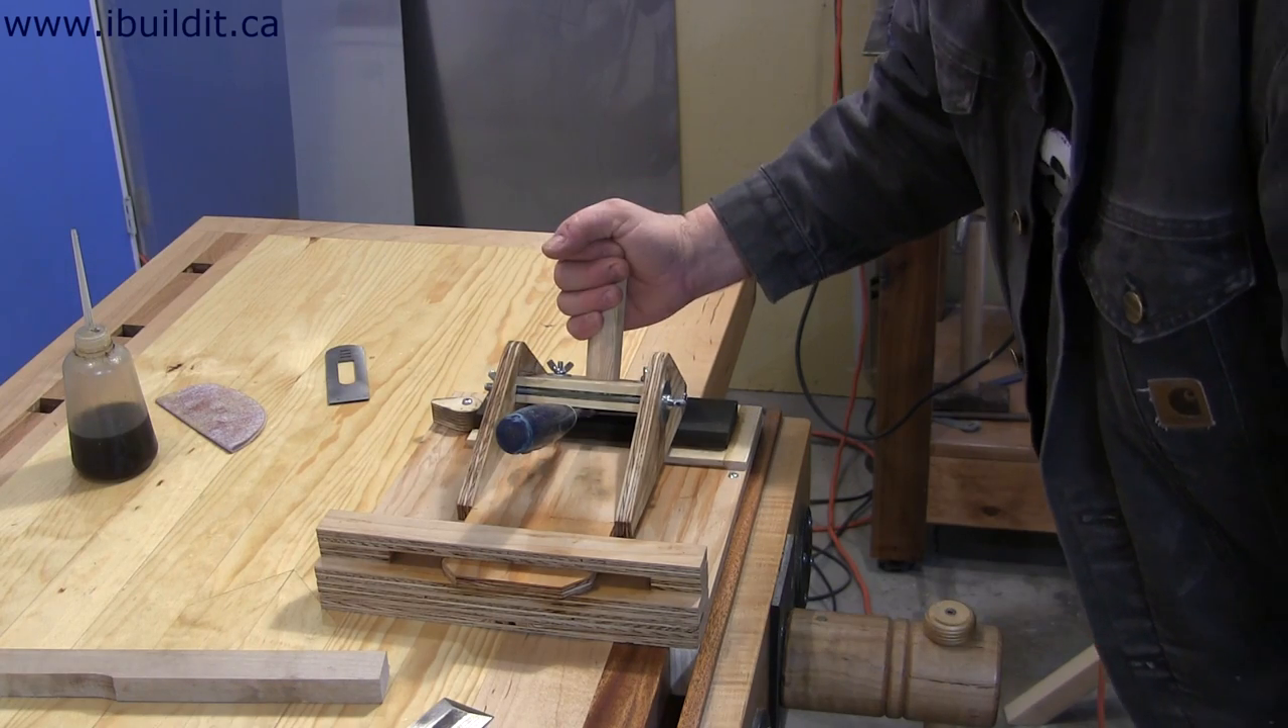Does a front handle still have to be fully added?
No.